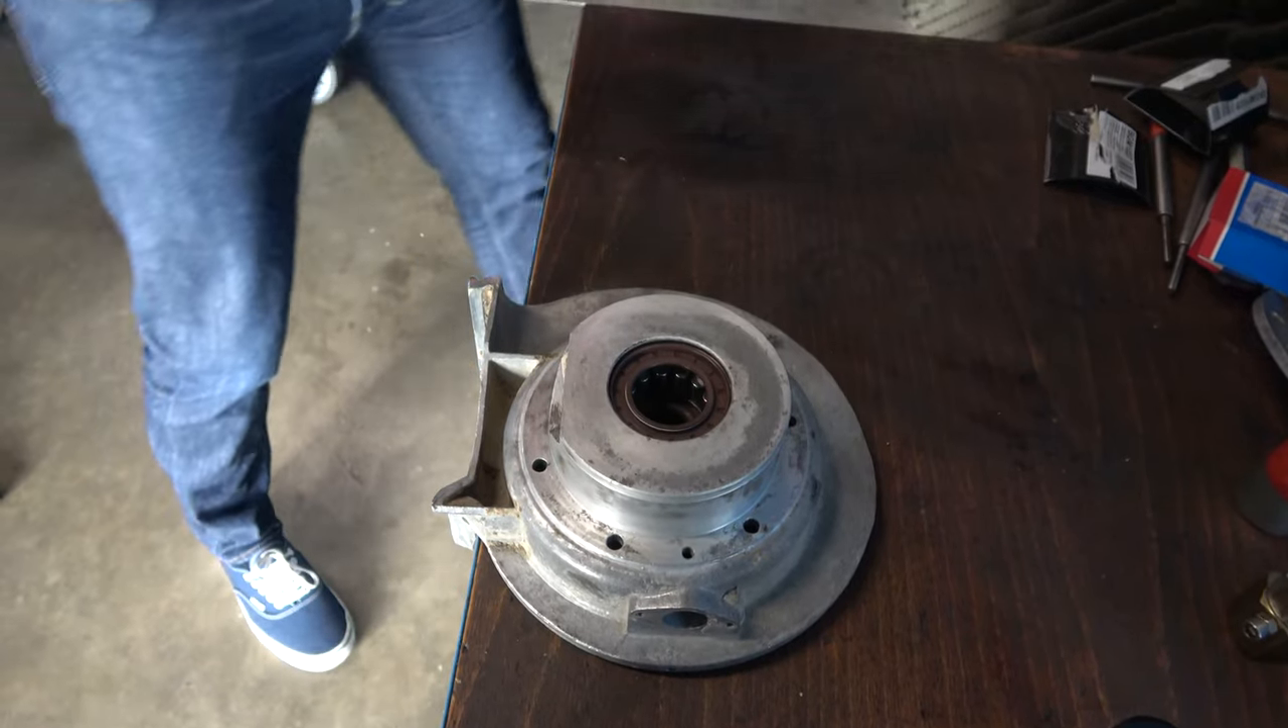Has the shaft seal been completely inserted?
Yes.